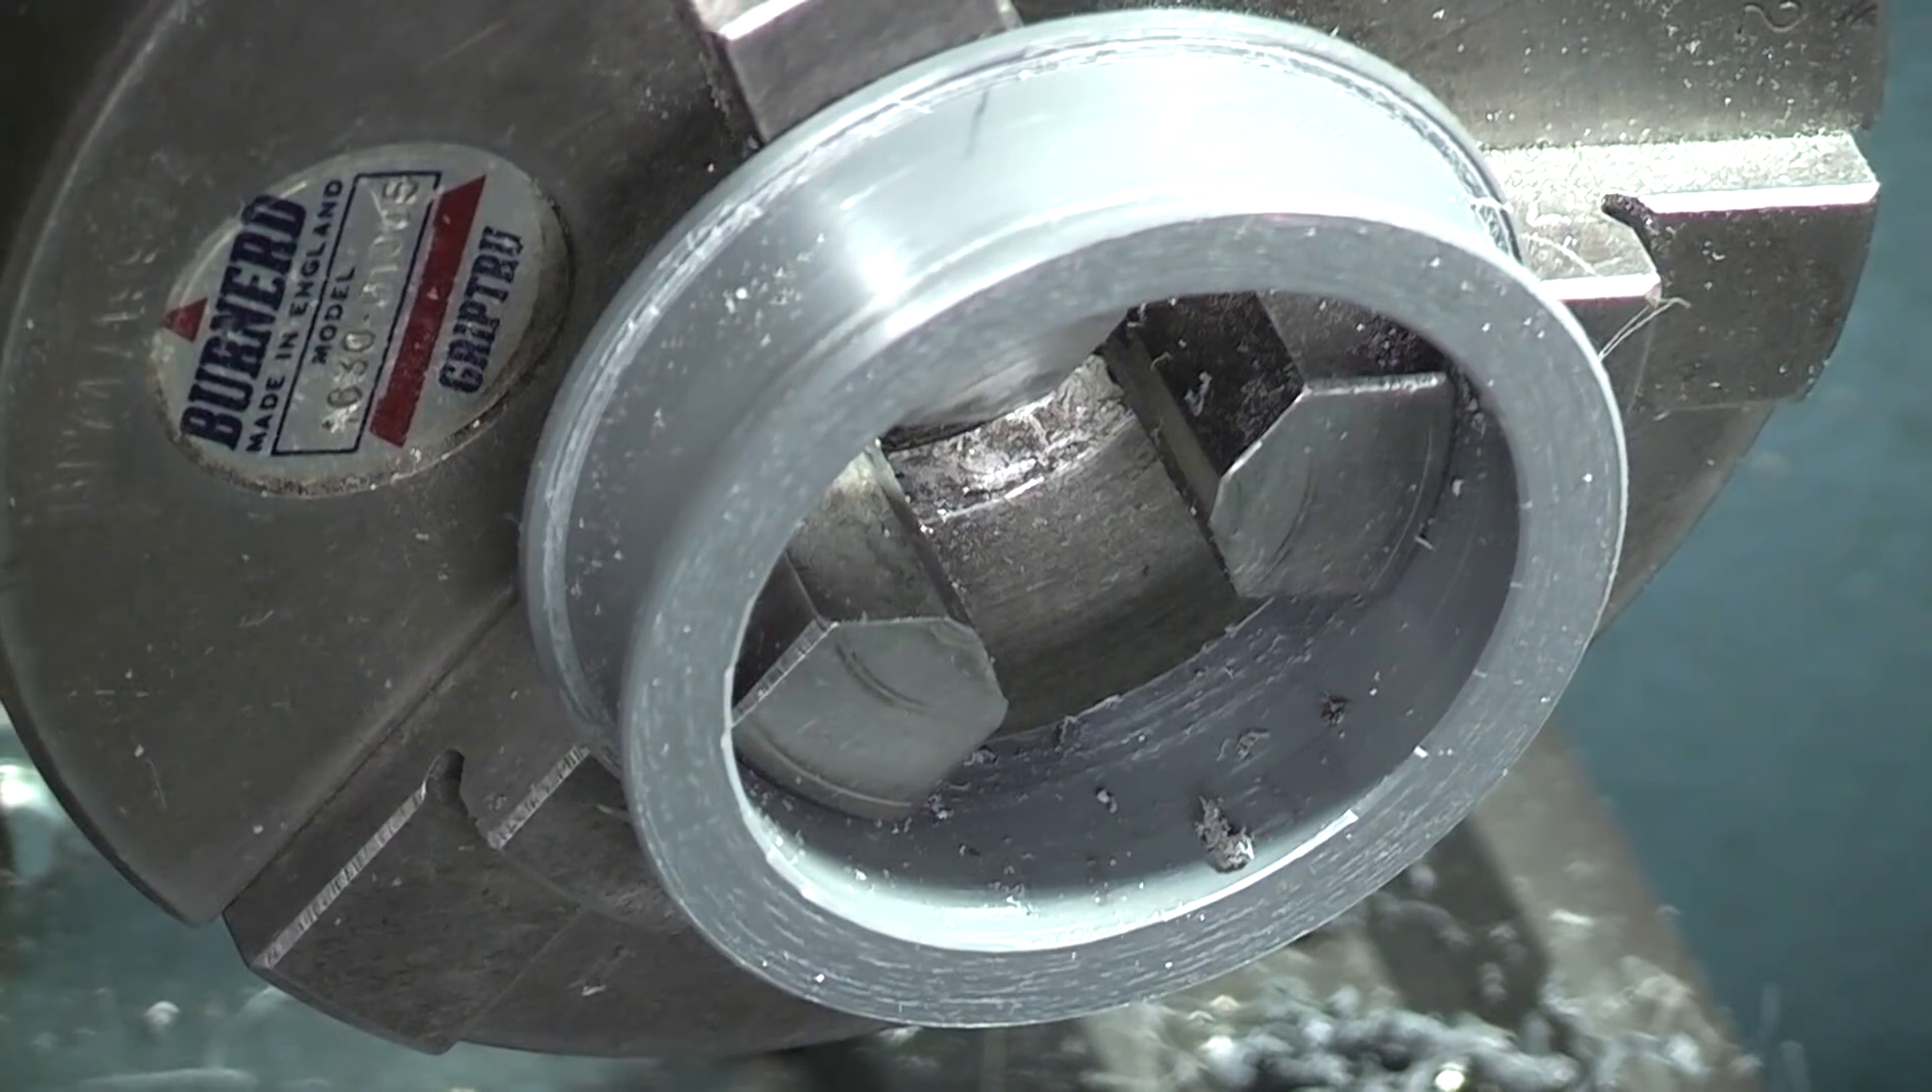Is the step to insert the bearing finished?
No.